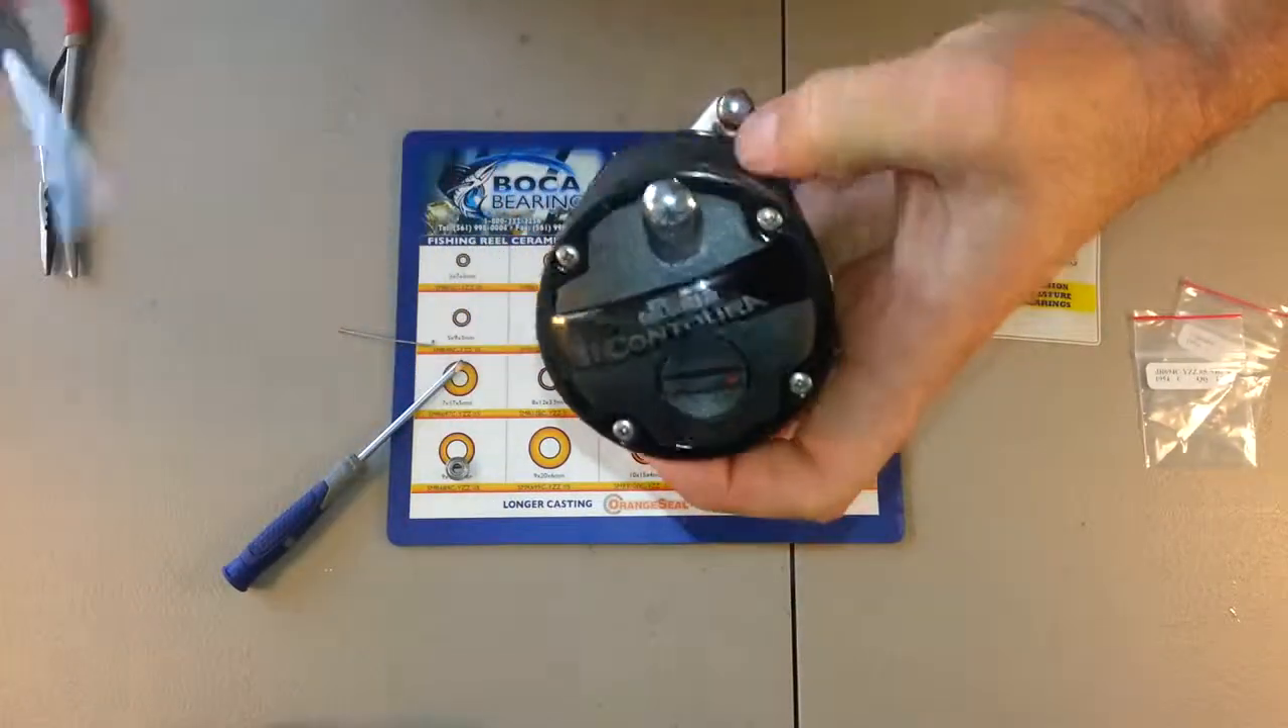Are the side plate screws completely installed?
Yes.